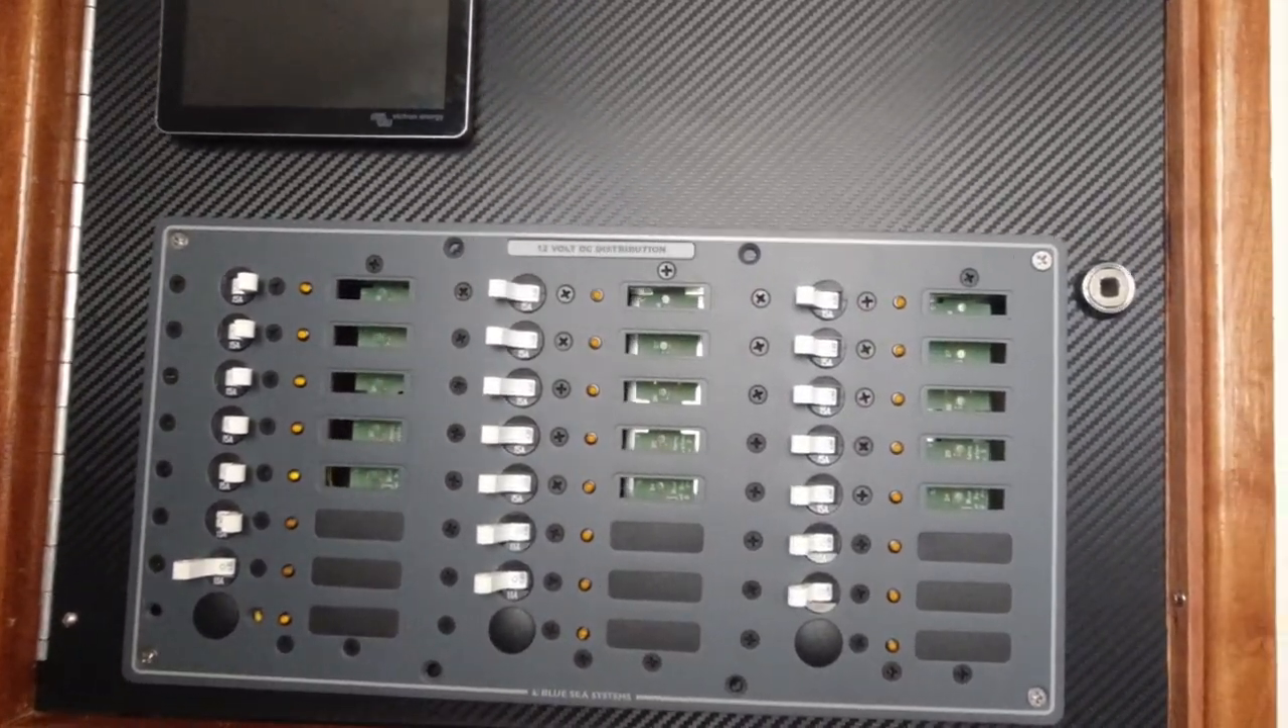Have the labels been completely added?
No.